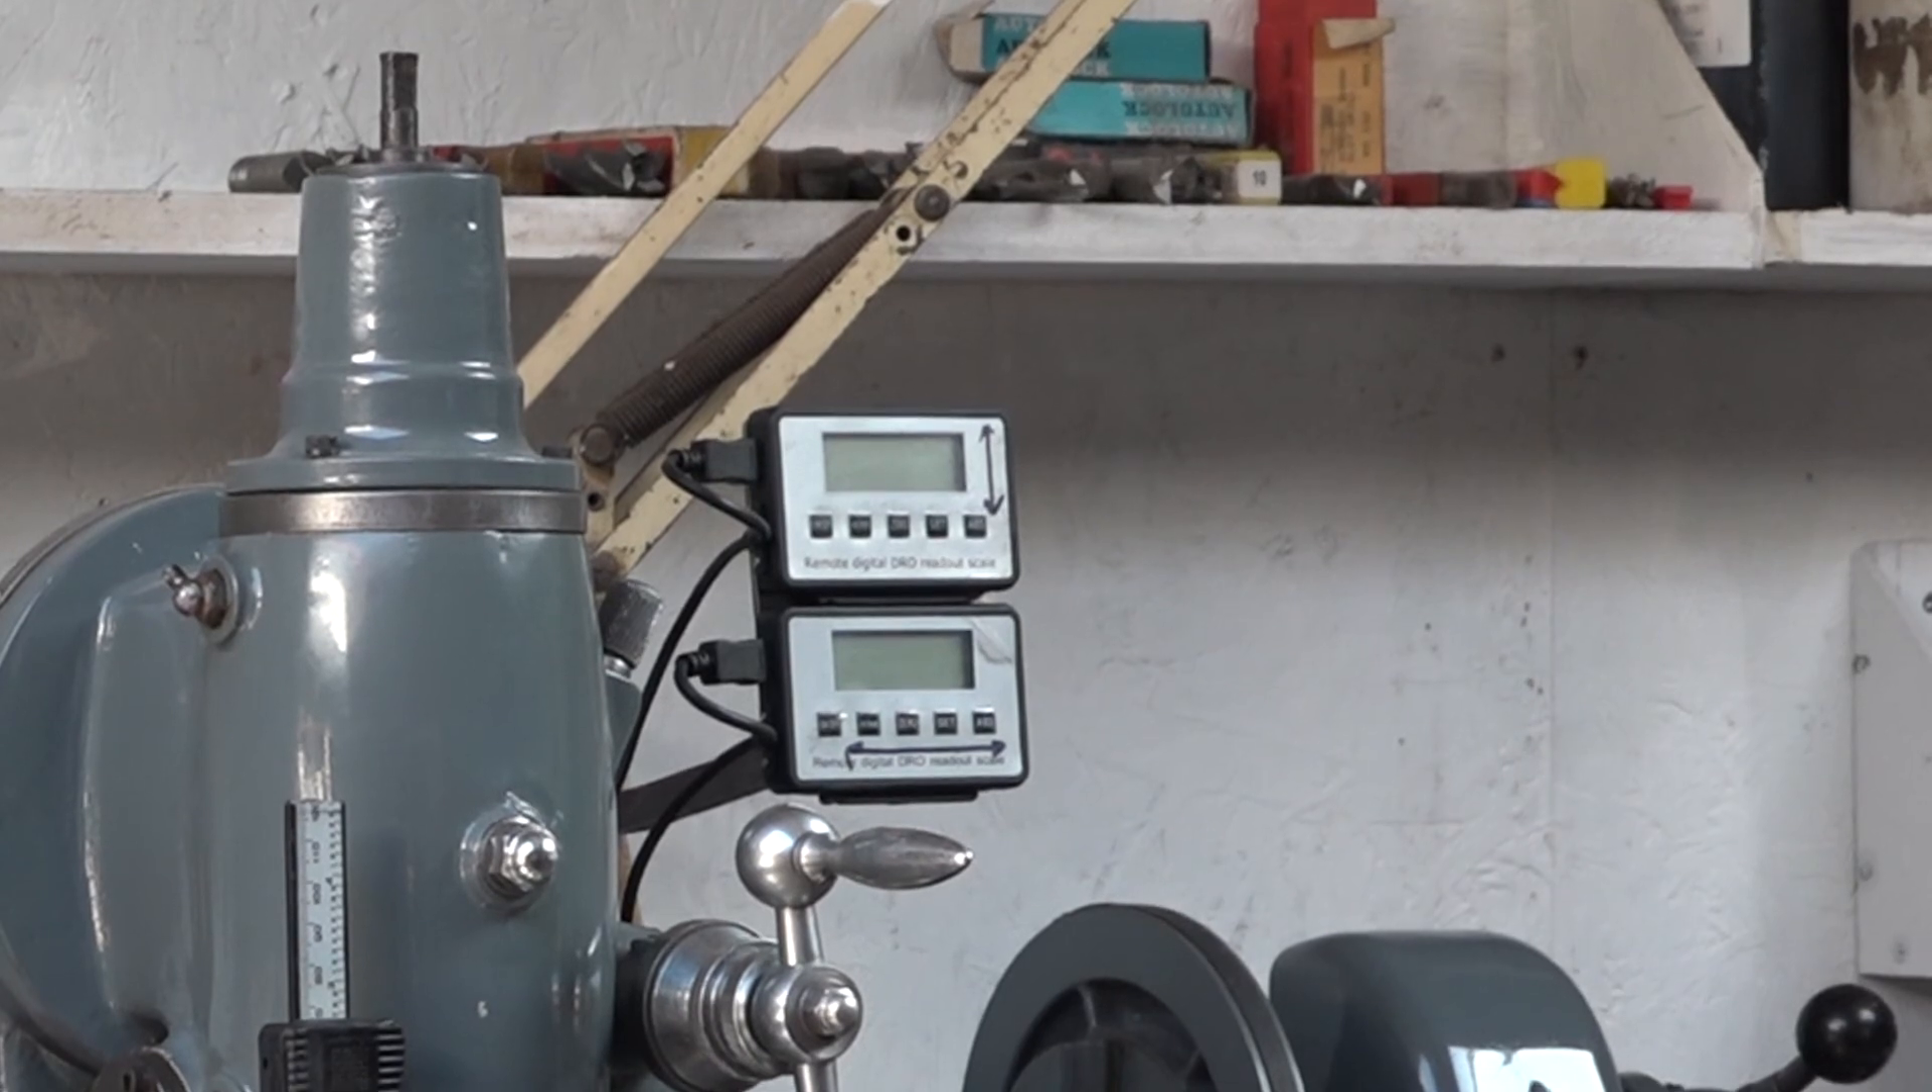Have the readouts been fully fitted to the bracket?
Yes.